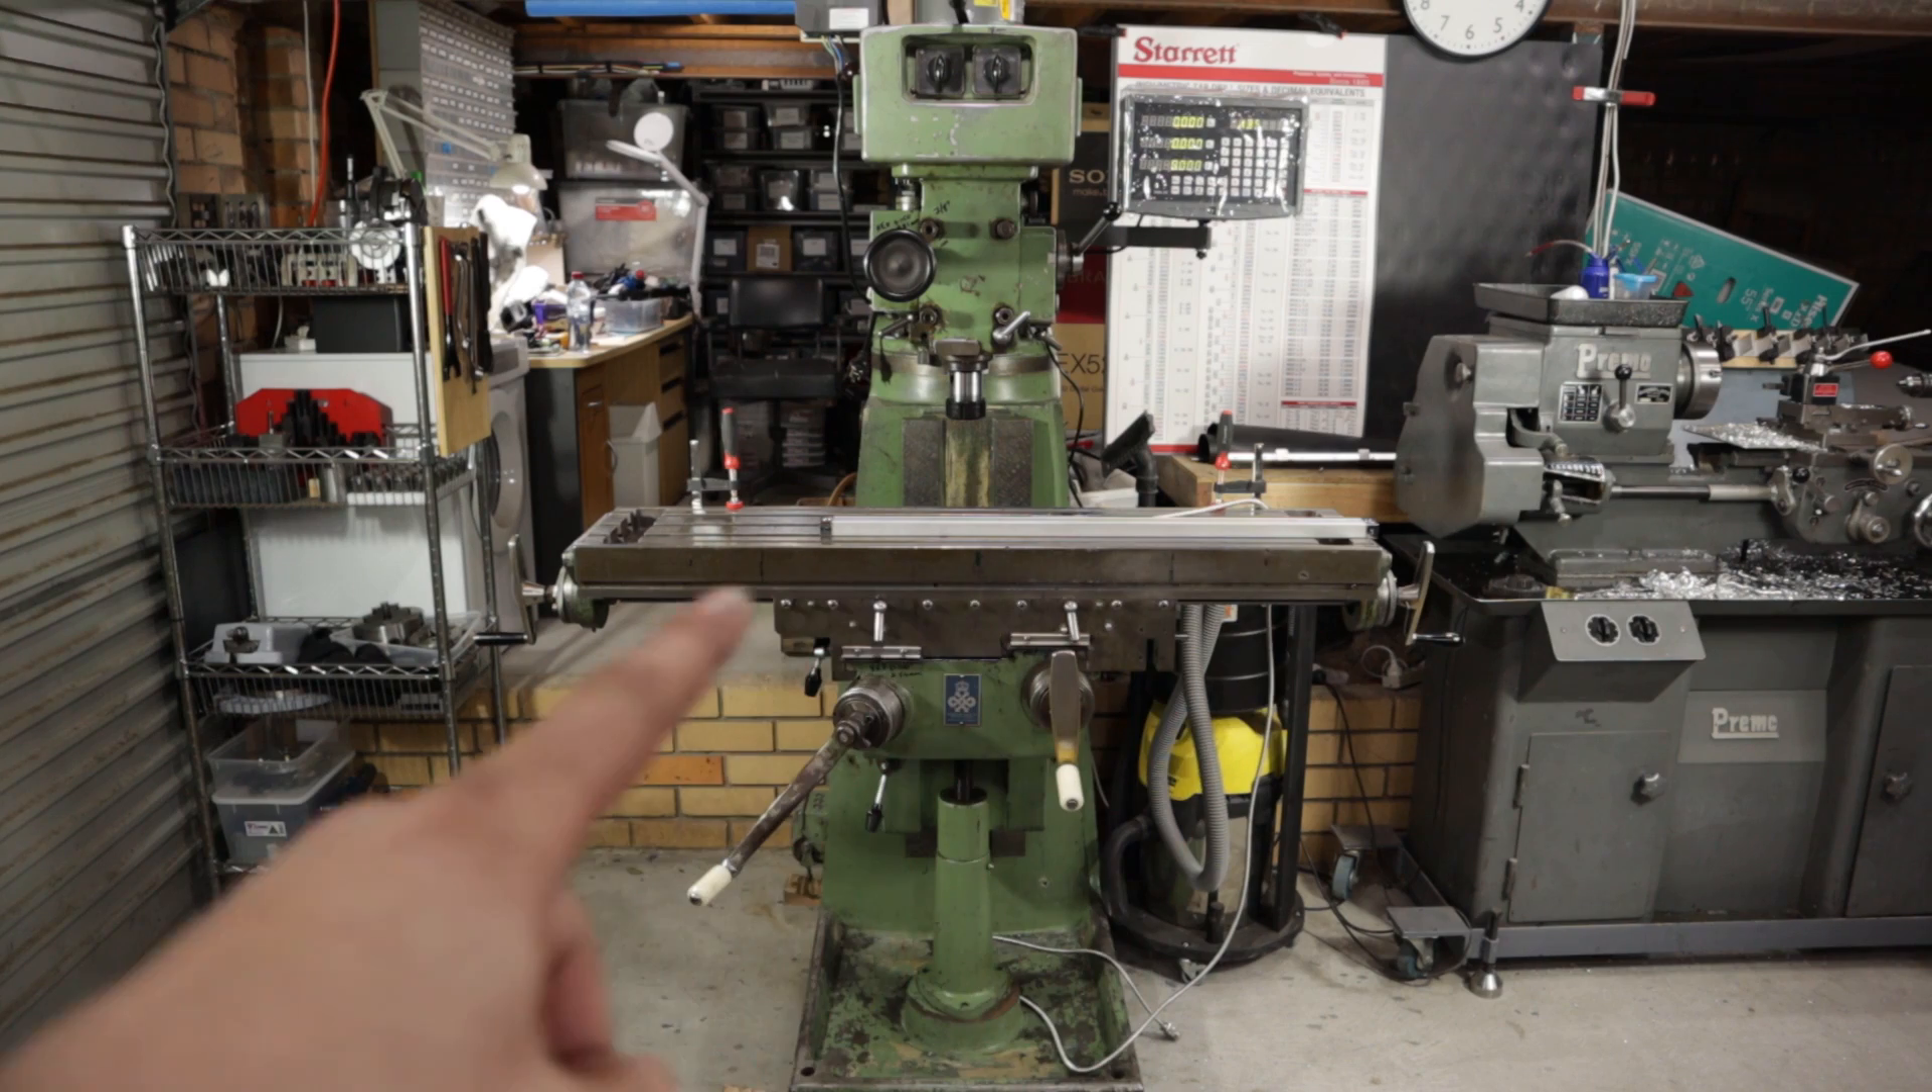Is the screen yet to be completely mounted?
No.